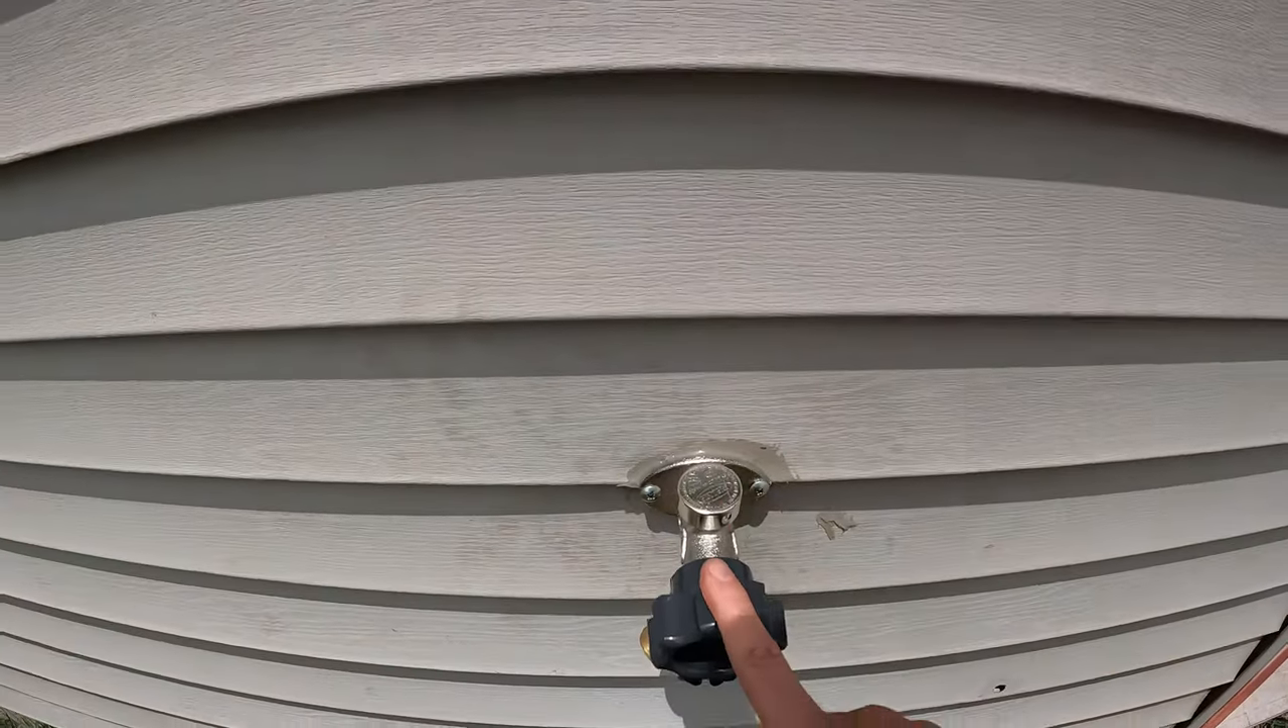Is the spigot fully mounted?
Yes.